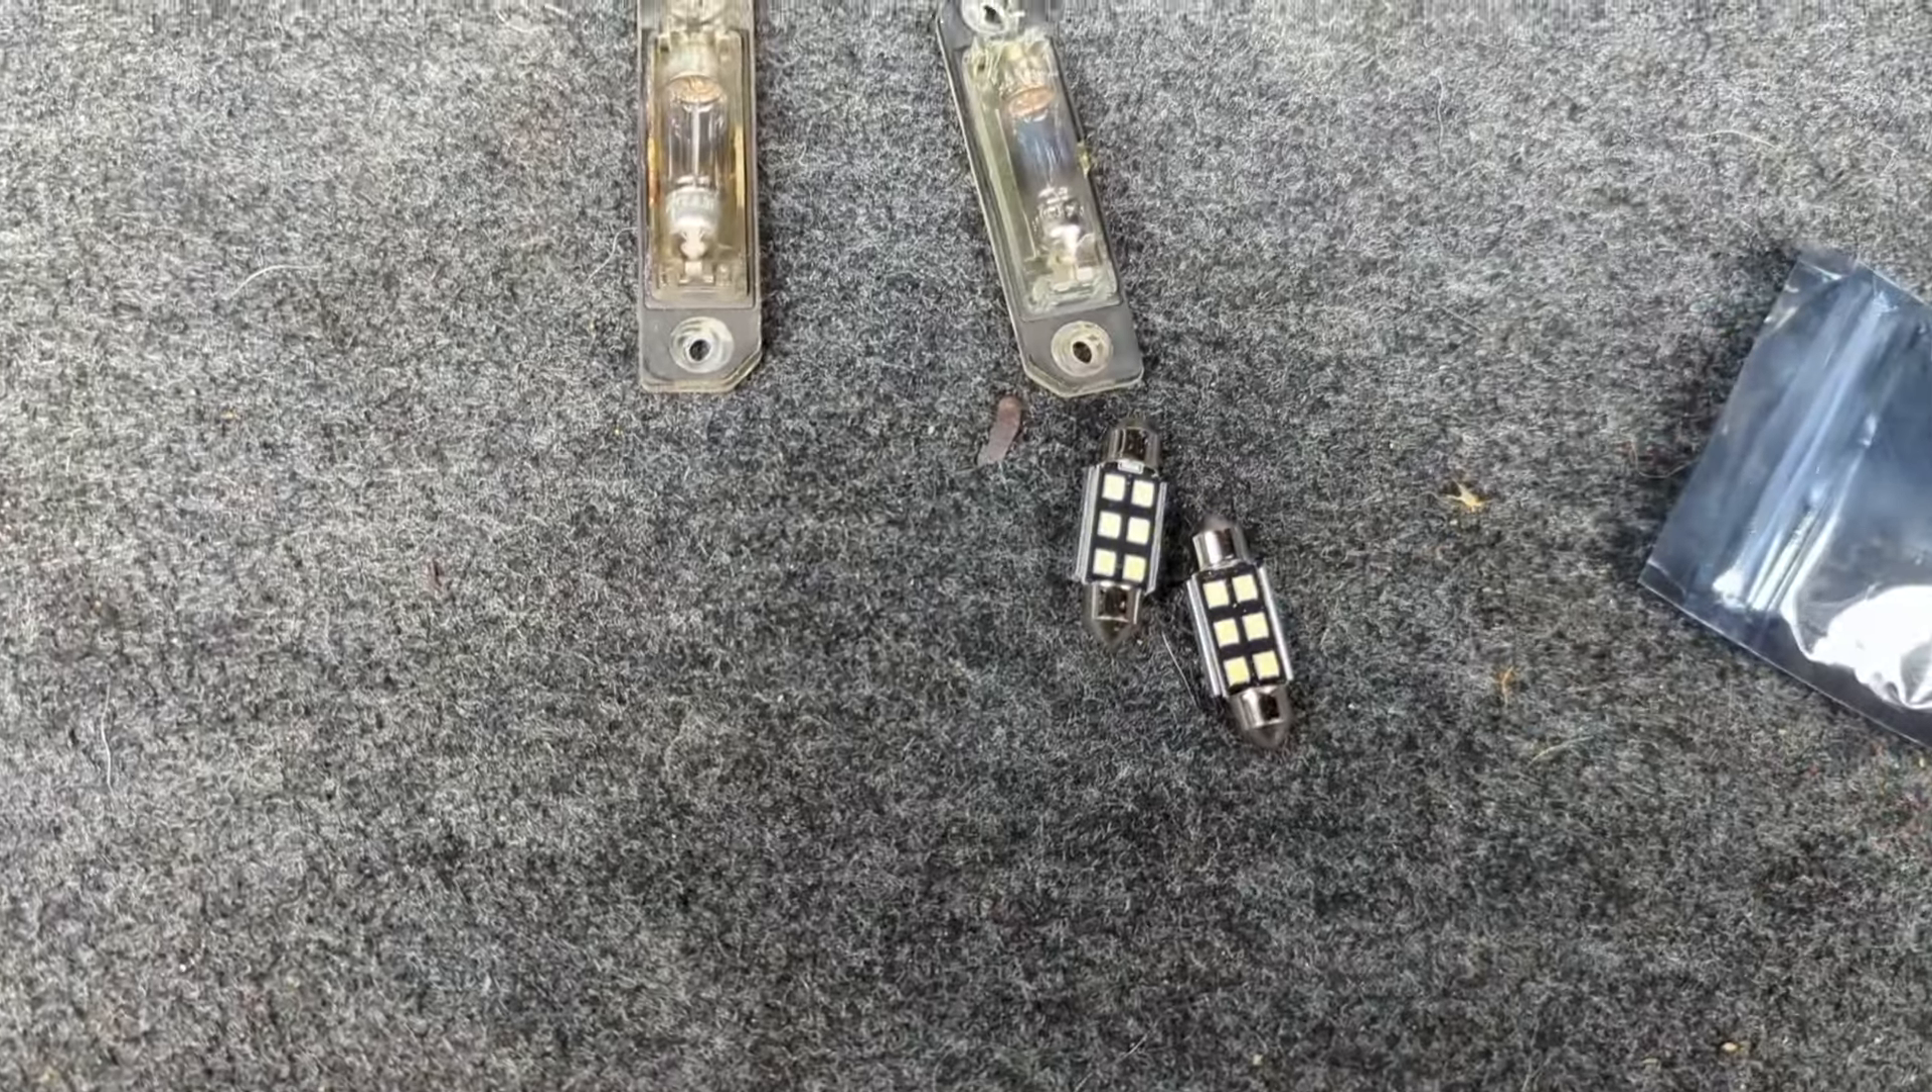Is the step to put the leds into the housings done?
No.